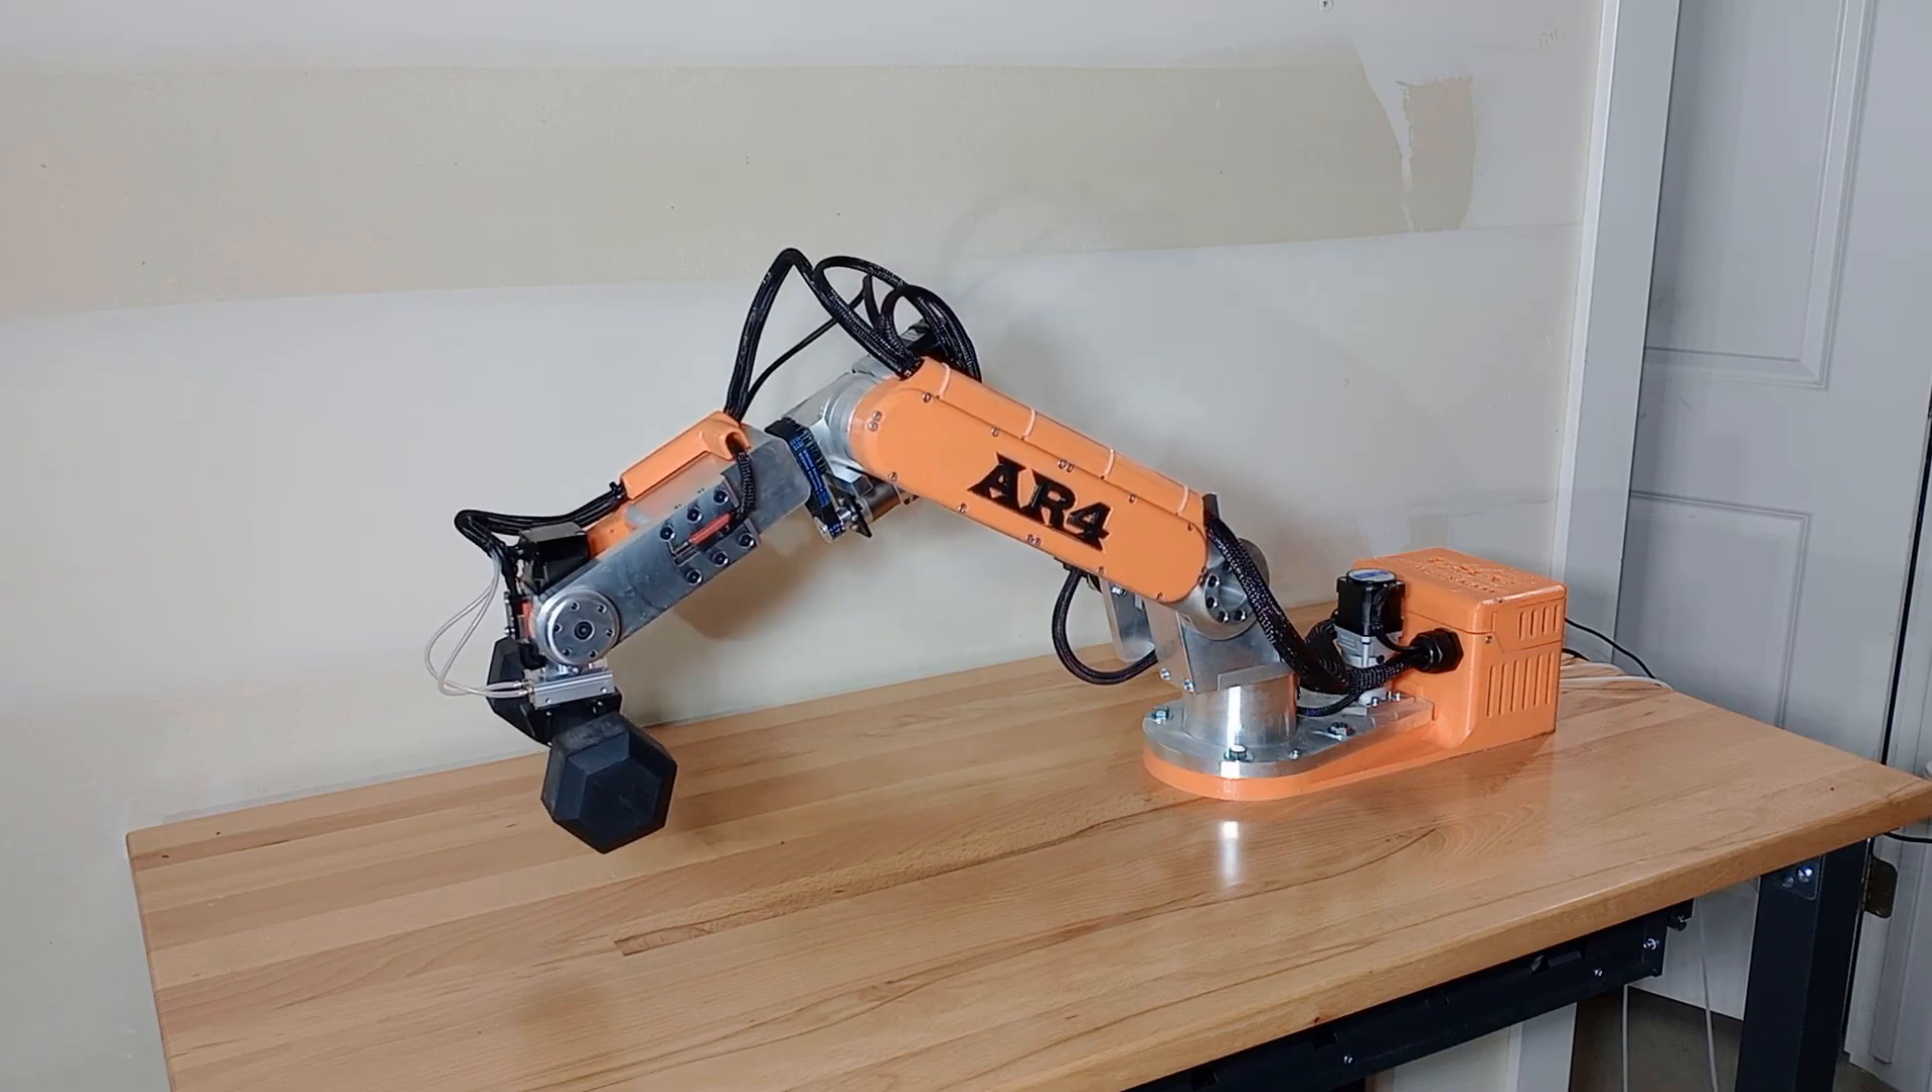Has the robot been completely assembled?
Yes.